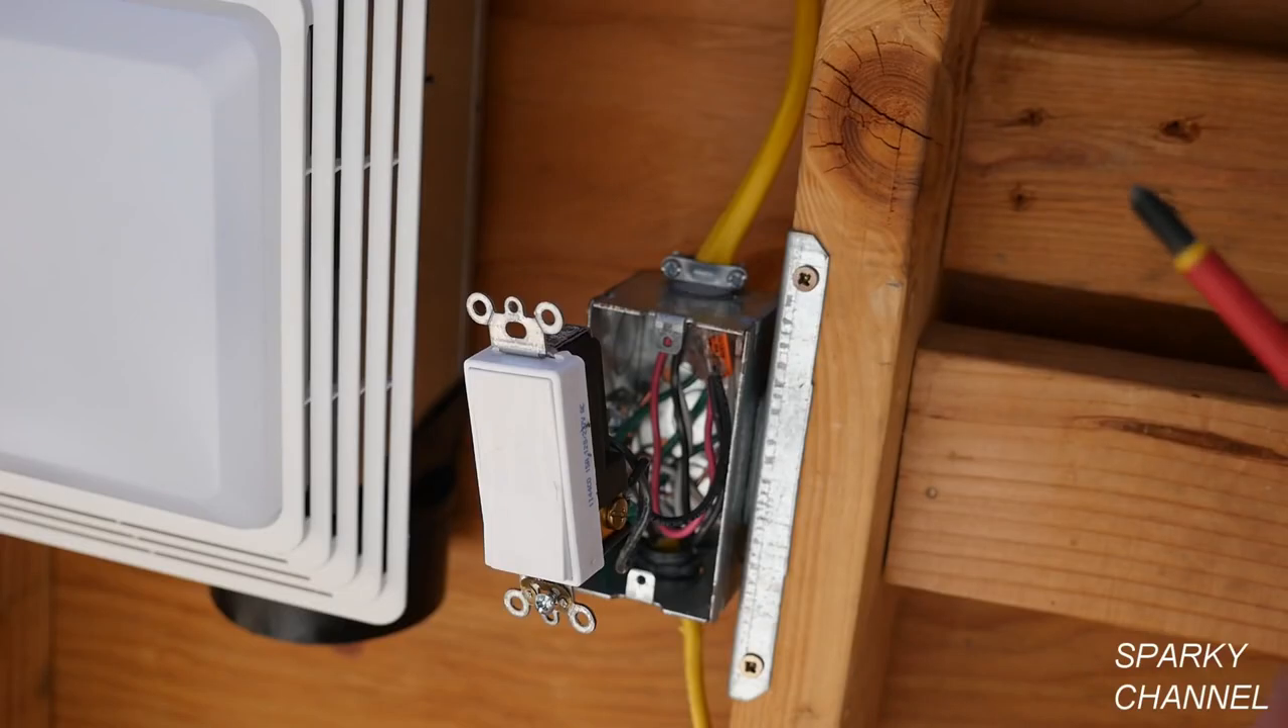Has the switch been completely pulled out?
Yes.